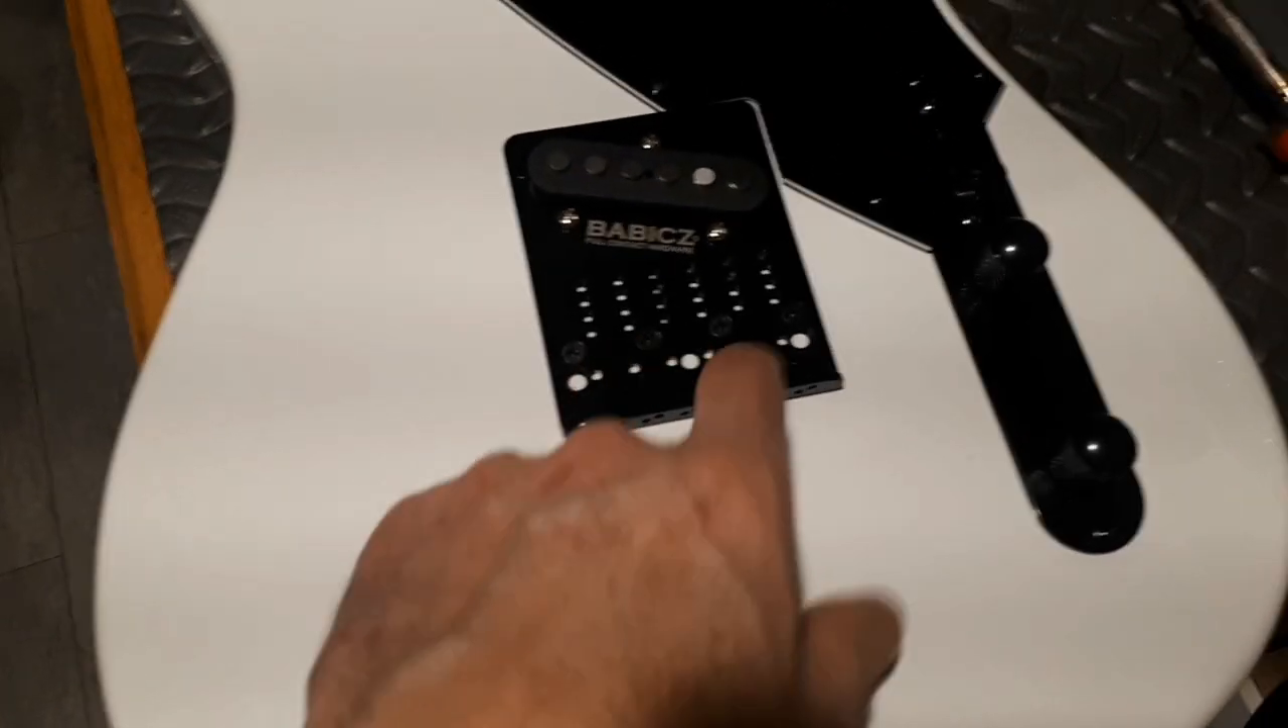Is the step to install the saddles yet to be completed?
Yes.